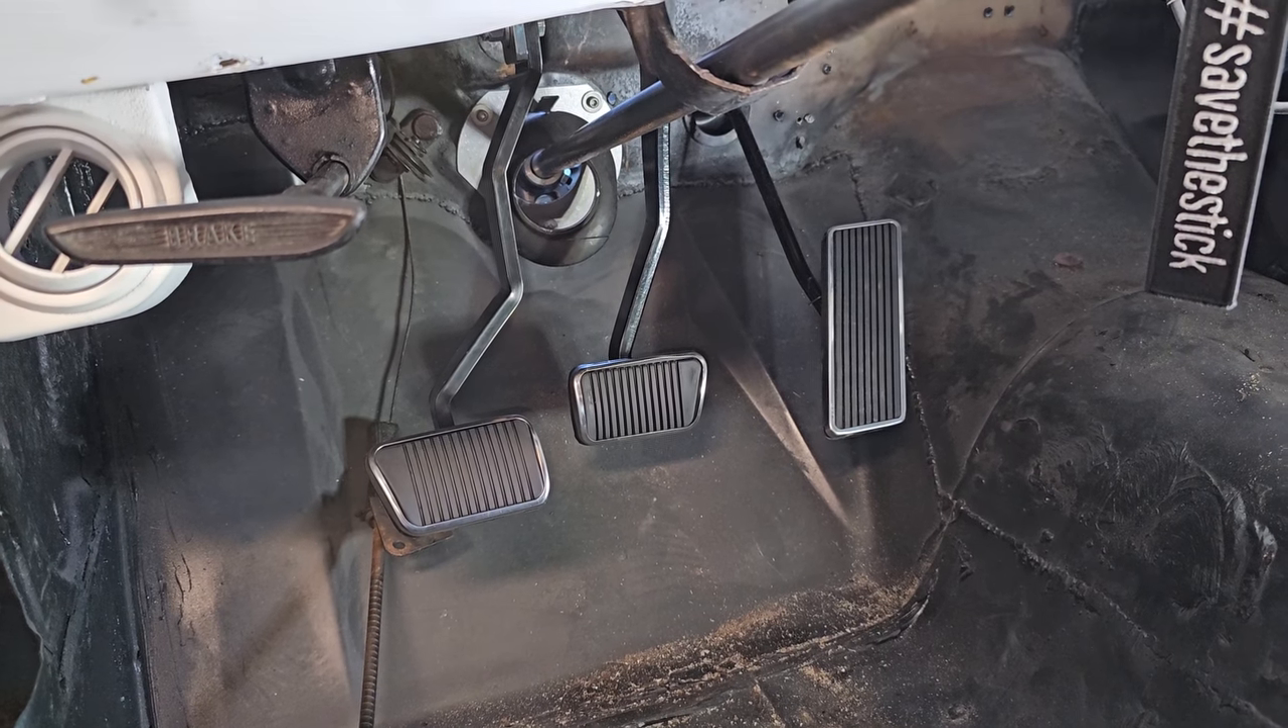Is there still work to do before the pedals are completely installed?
No.